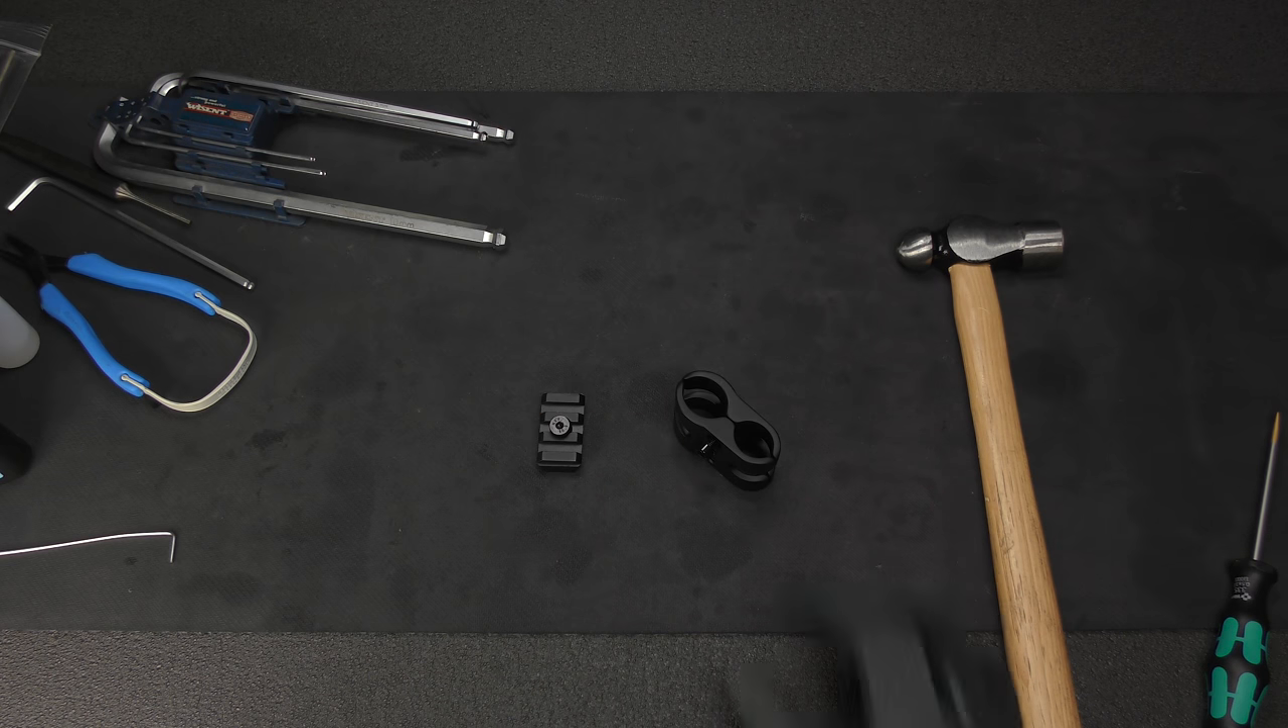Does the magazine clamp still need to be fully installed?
Yes.